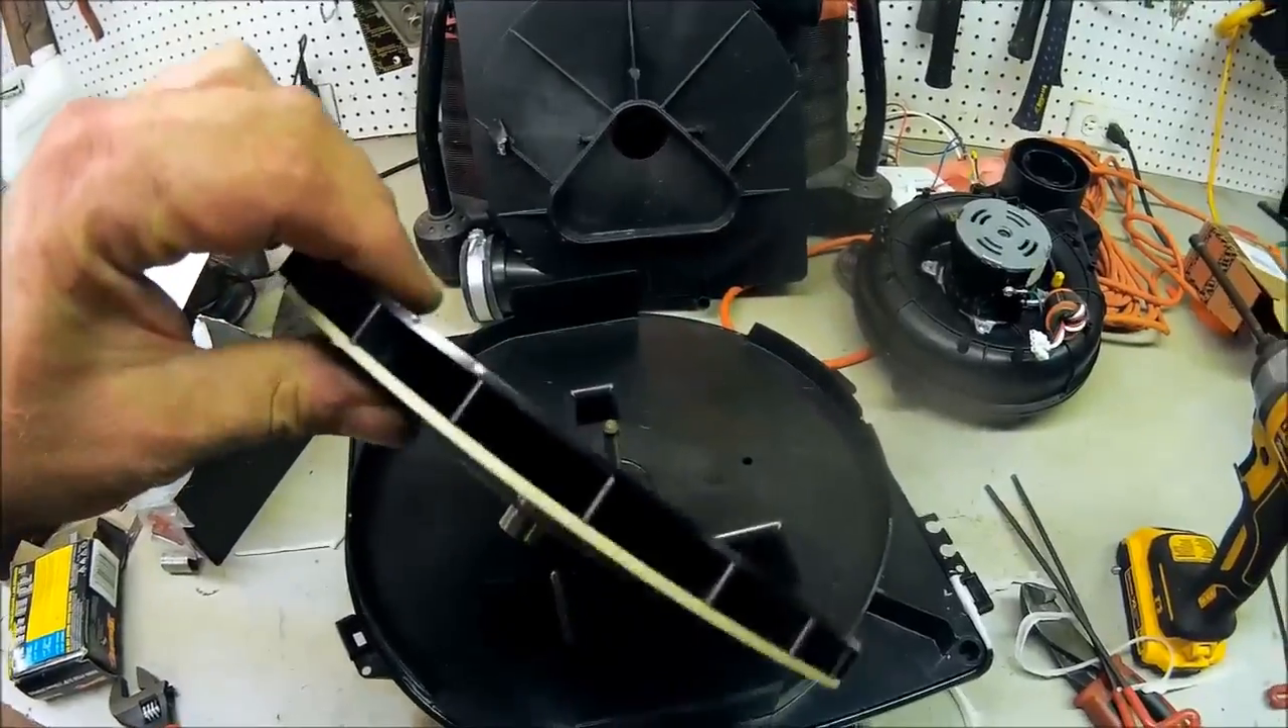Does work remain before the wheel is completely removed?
No.